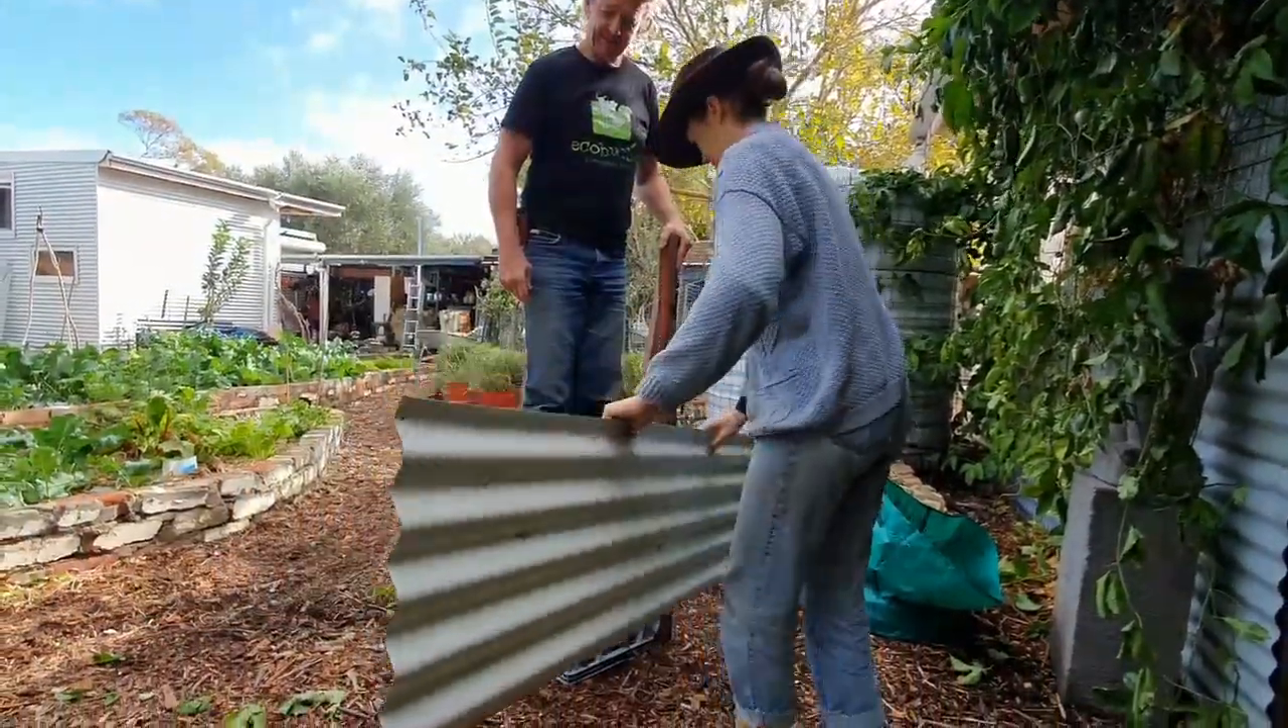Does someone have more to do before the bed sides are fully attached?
Yes.